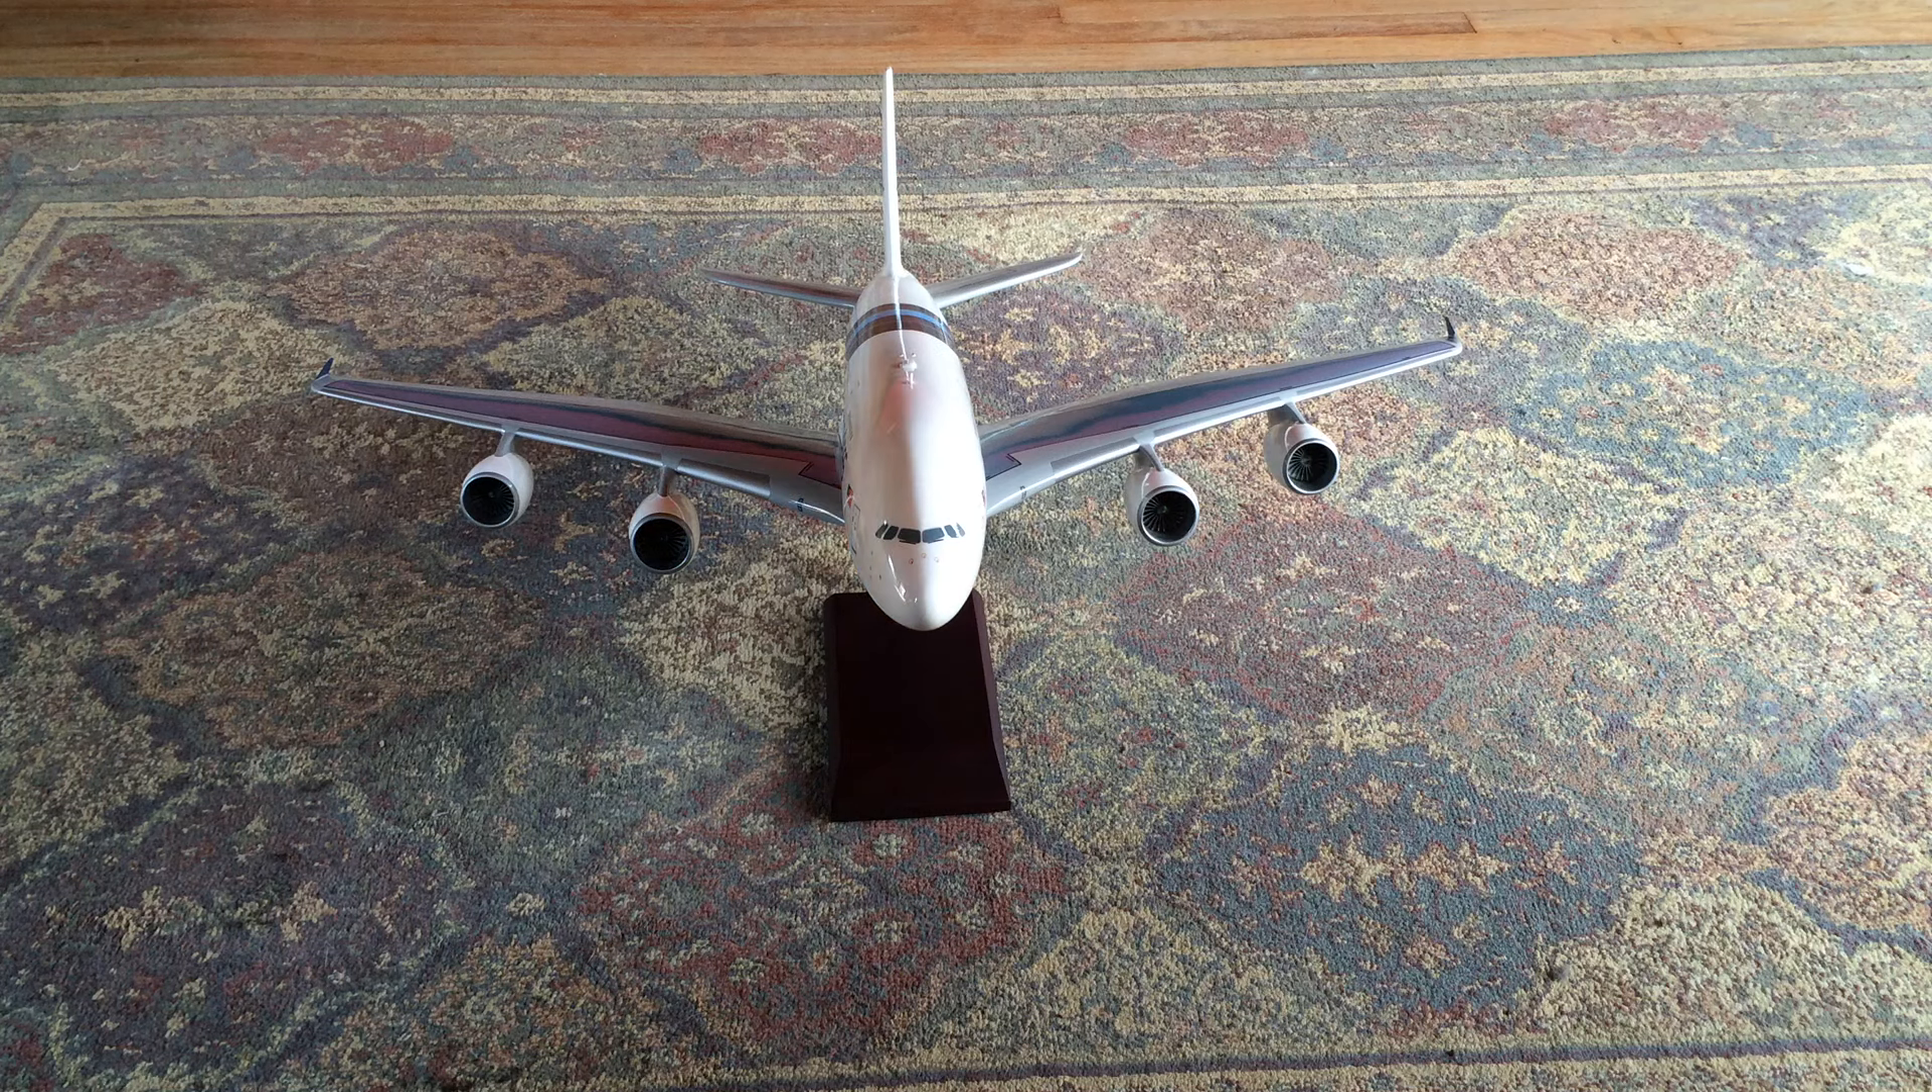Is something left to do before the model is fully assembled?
No.